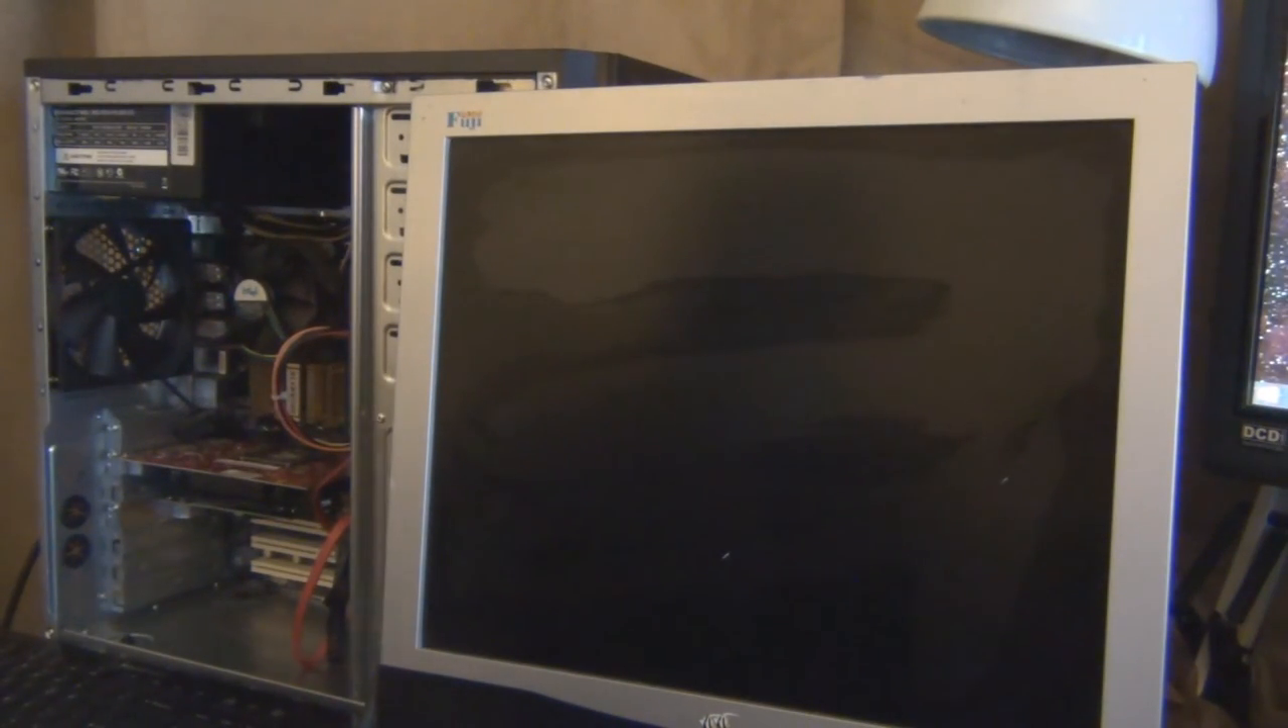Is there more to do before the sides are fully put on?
Yes.